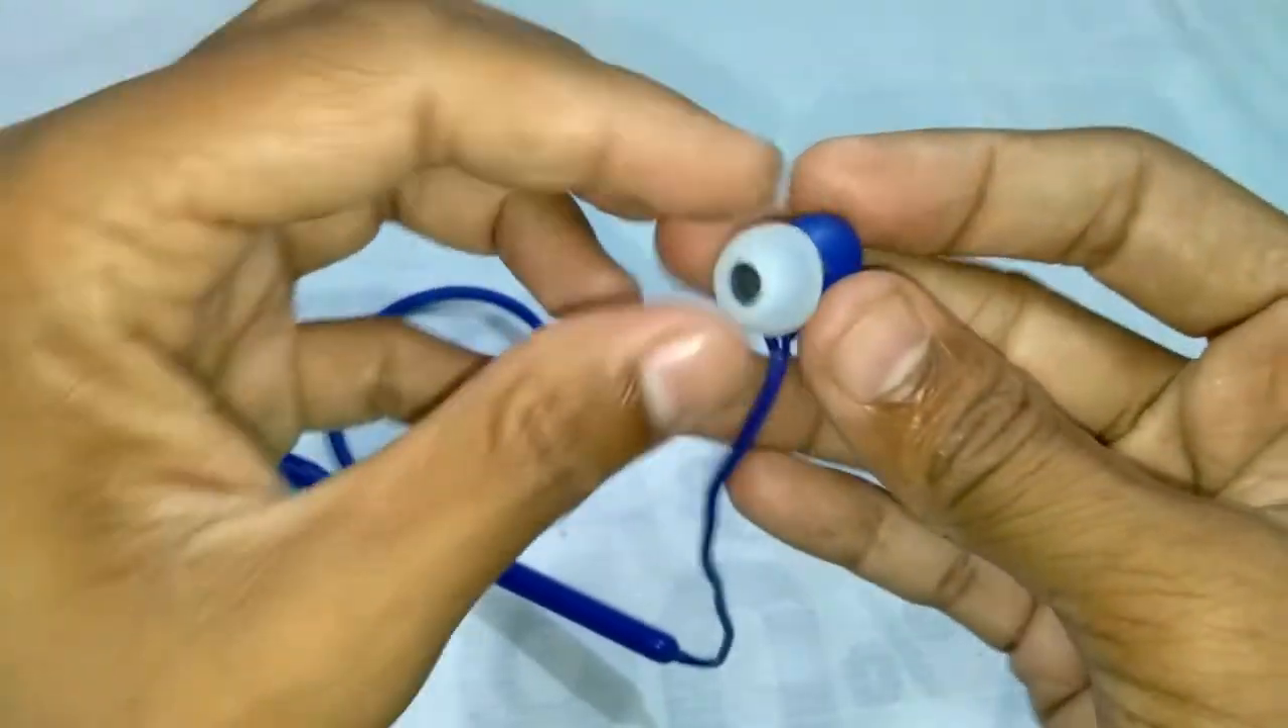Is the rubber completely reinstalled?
Yes.